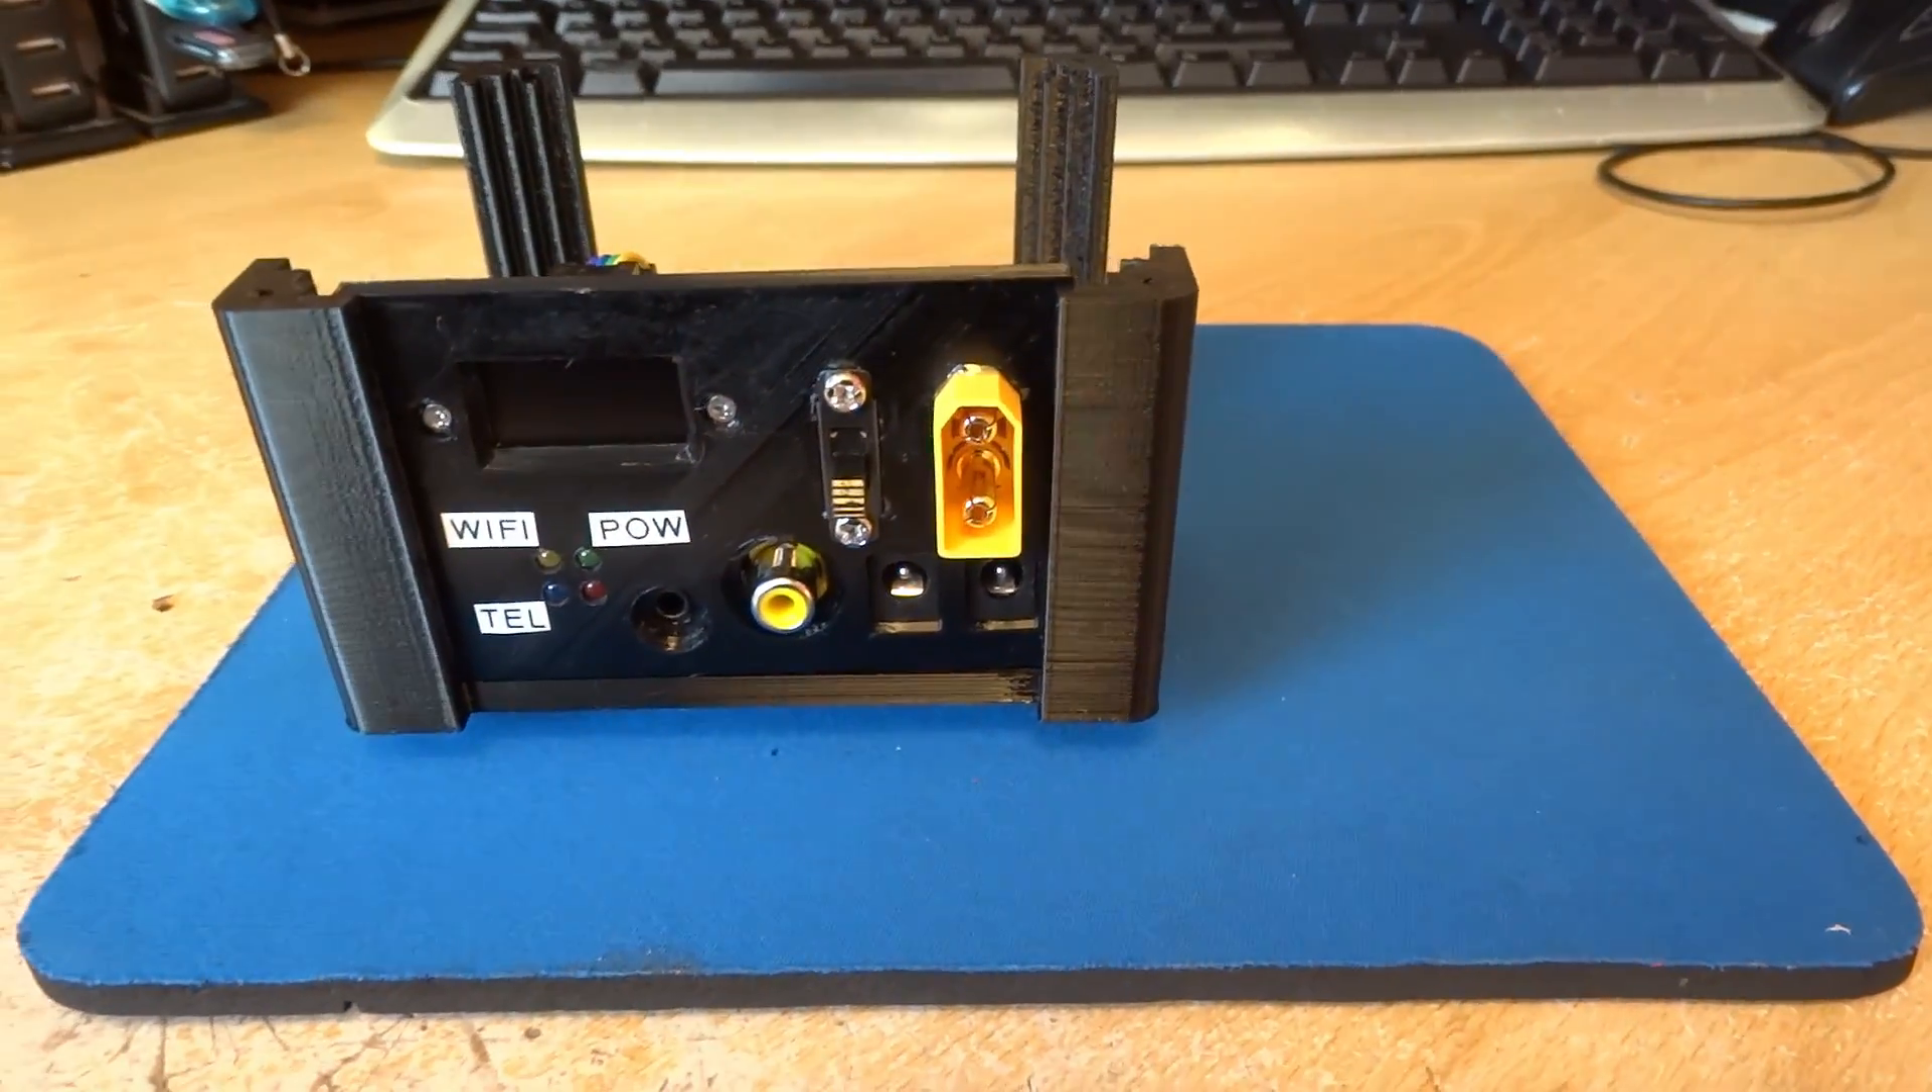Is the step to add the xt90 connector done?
Yes.